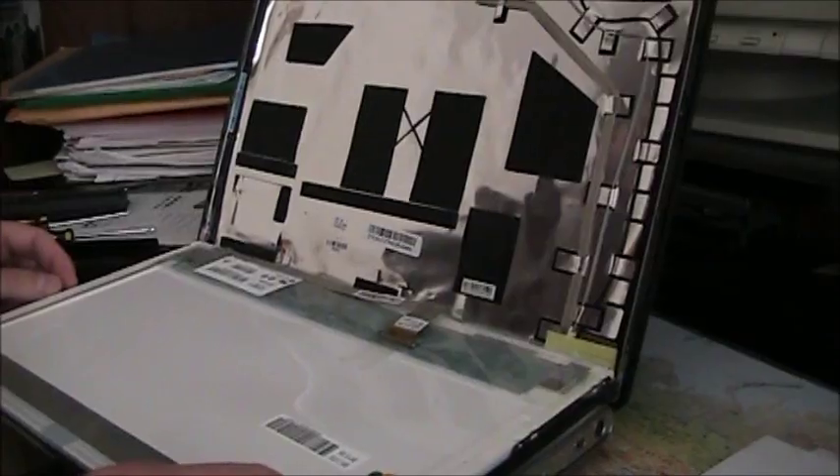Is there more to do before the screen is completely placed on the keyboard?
No.